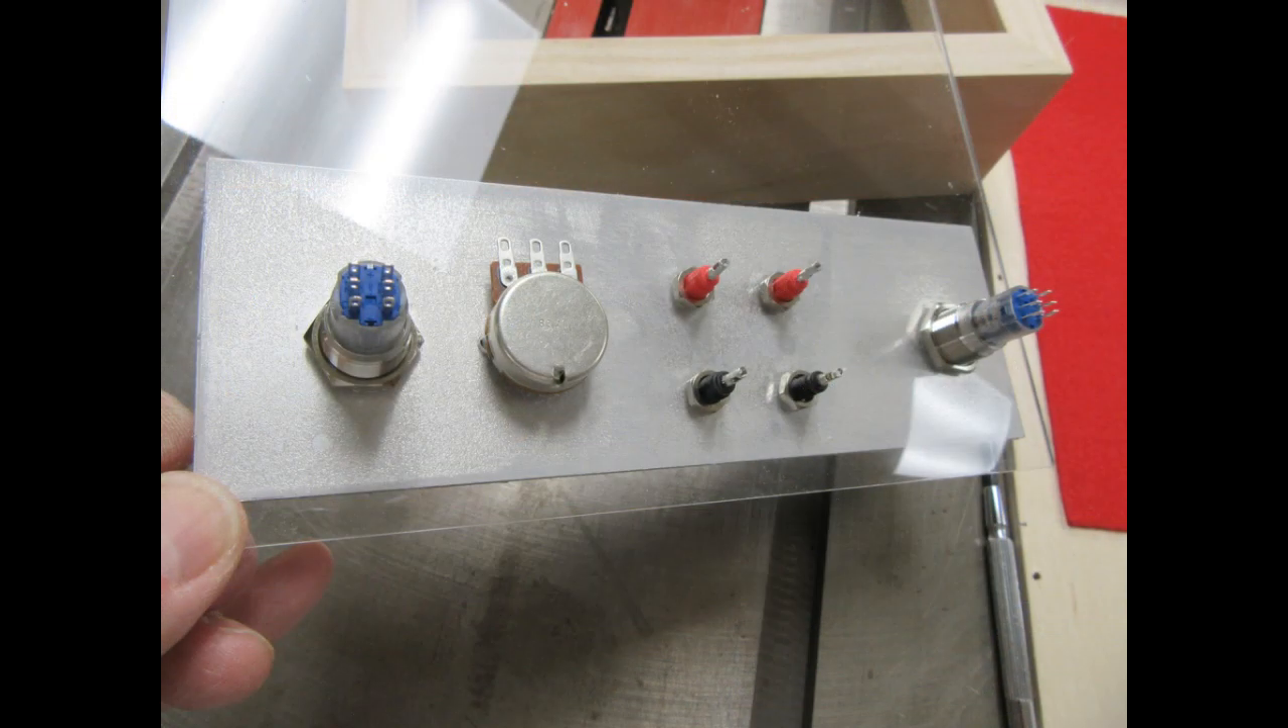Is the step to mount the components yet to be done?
No.